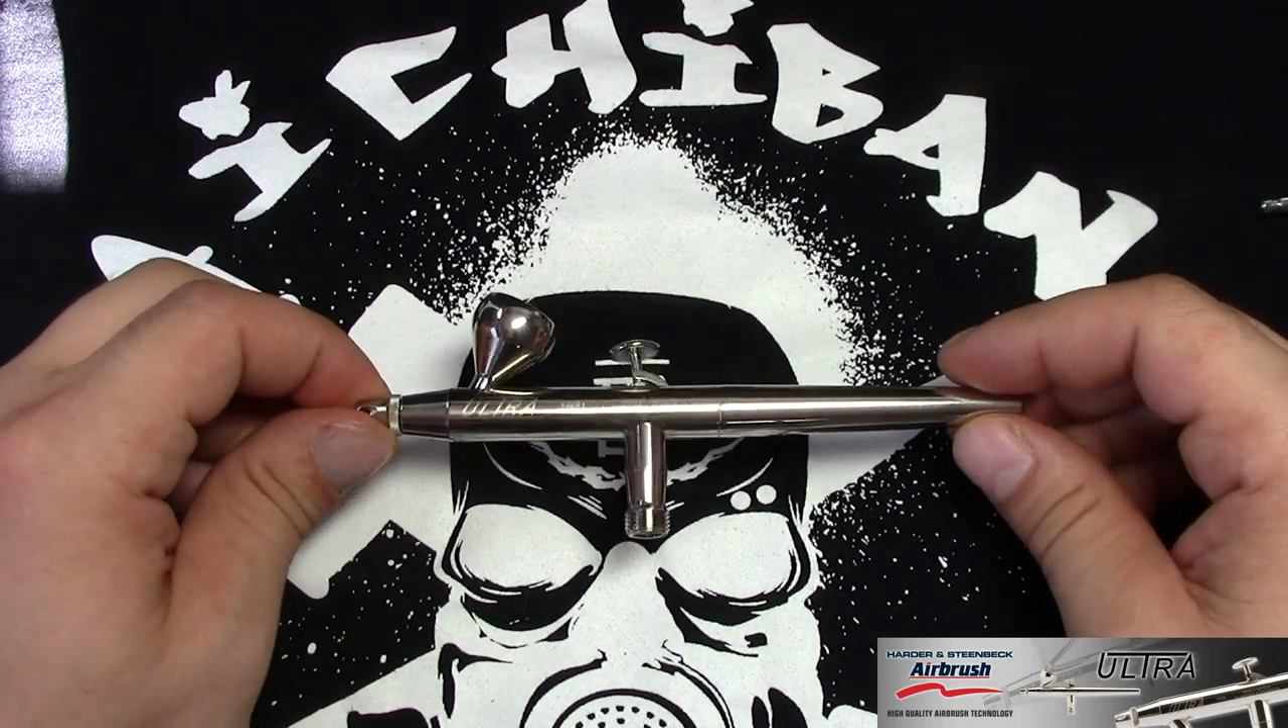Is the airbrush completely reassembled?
Yes.